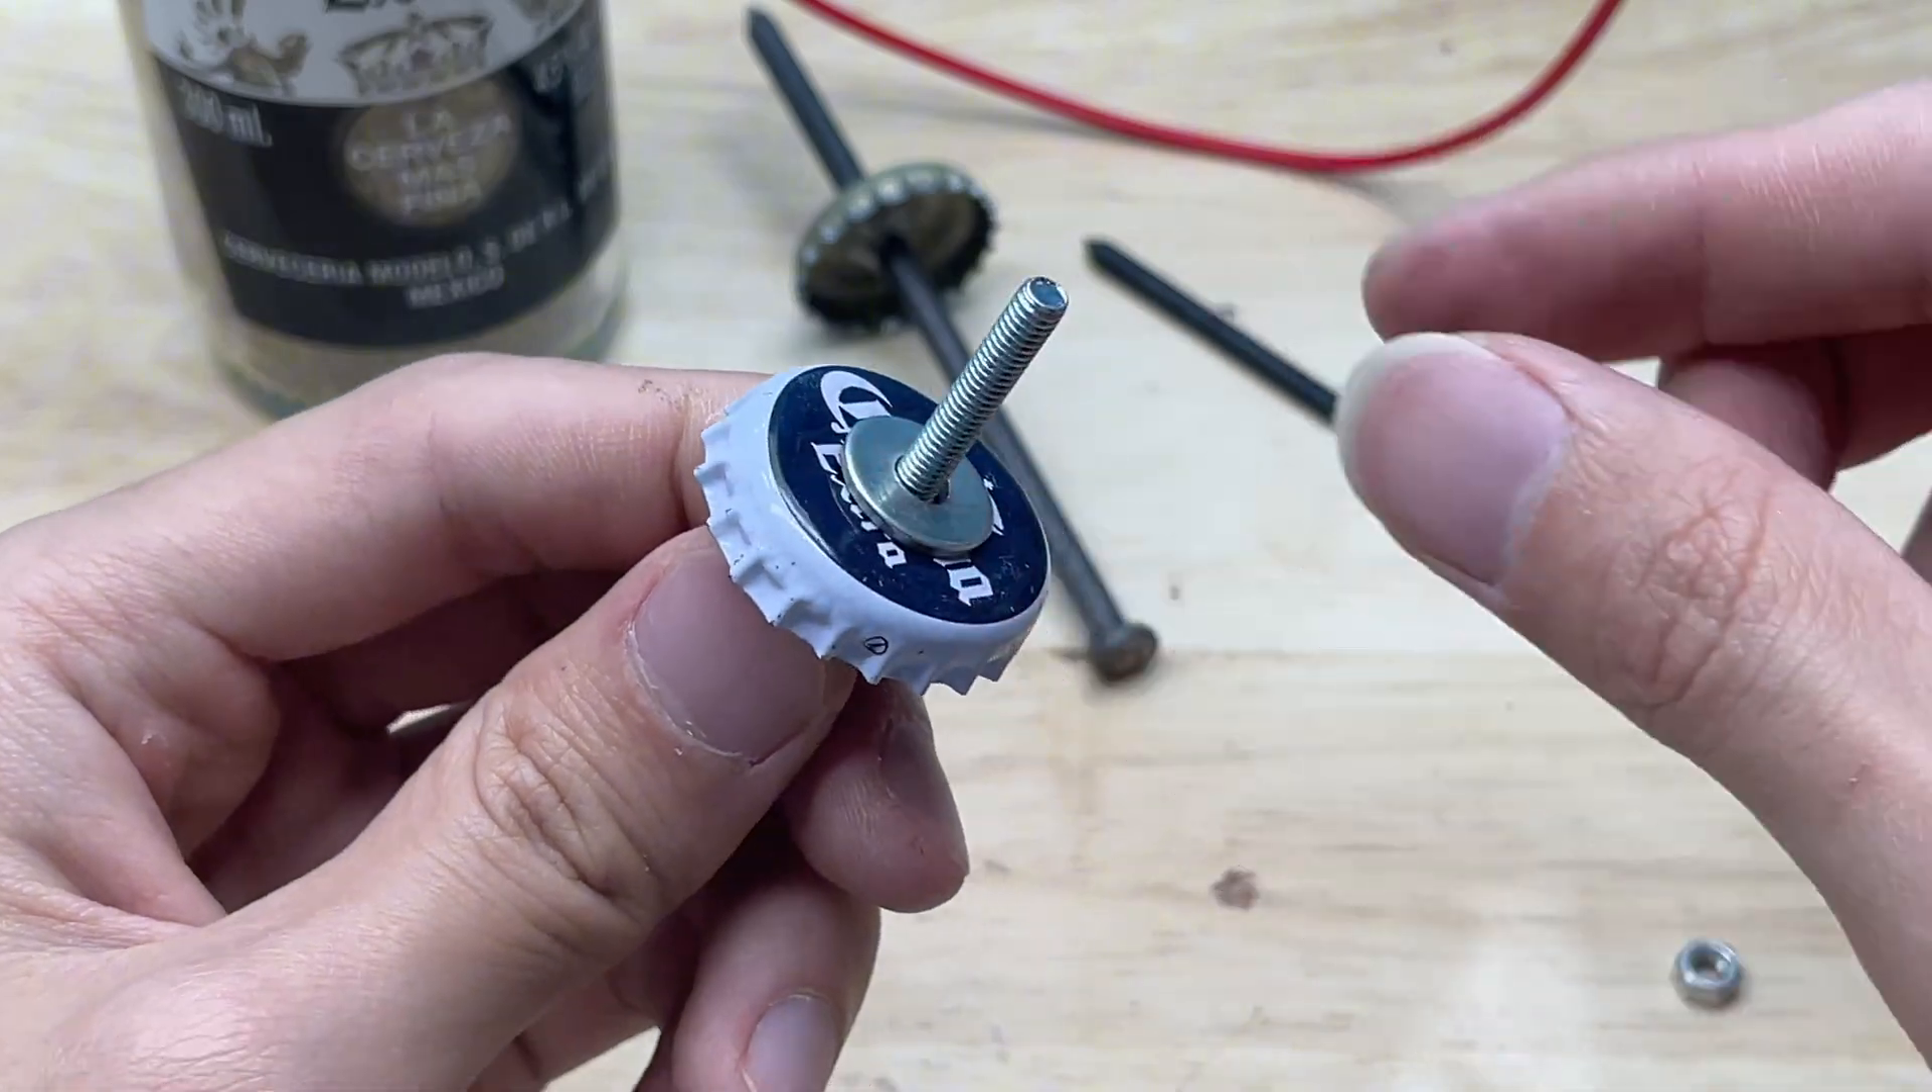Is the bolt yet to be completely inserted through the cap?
No.